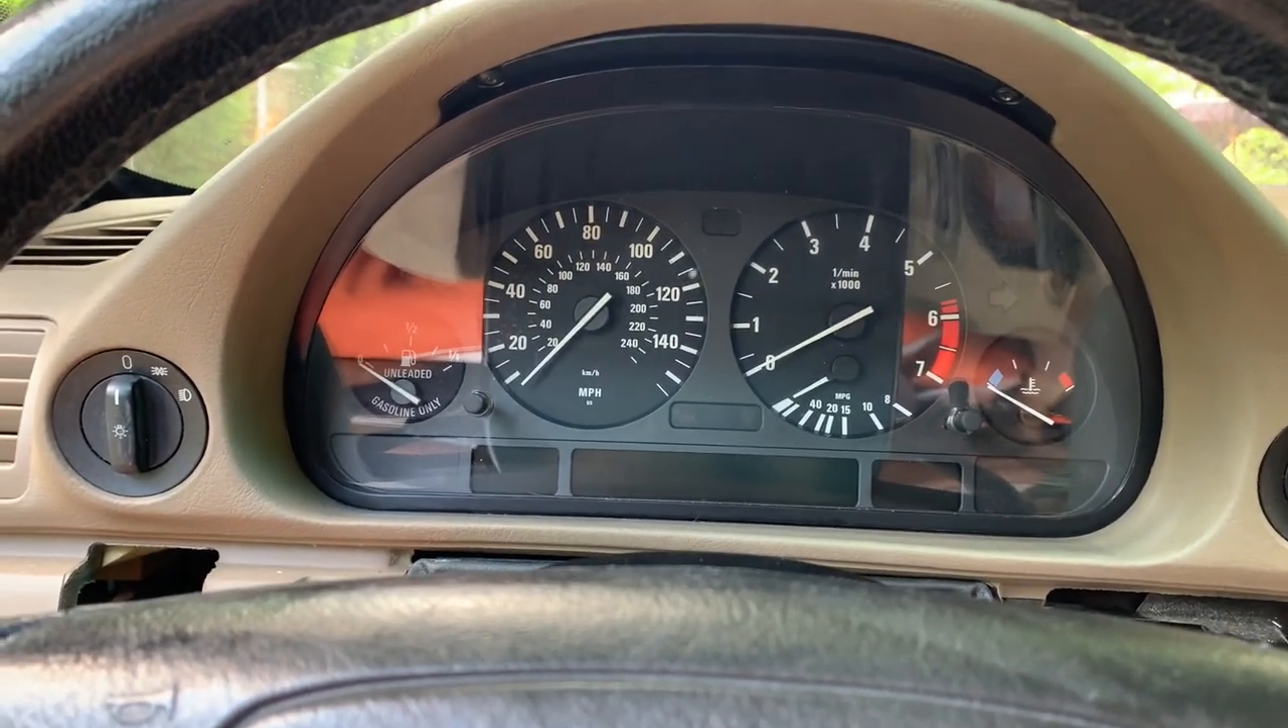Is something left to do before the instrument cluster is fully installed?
No.